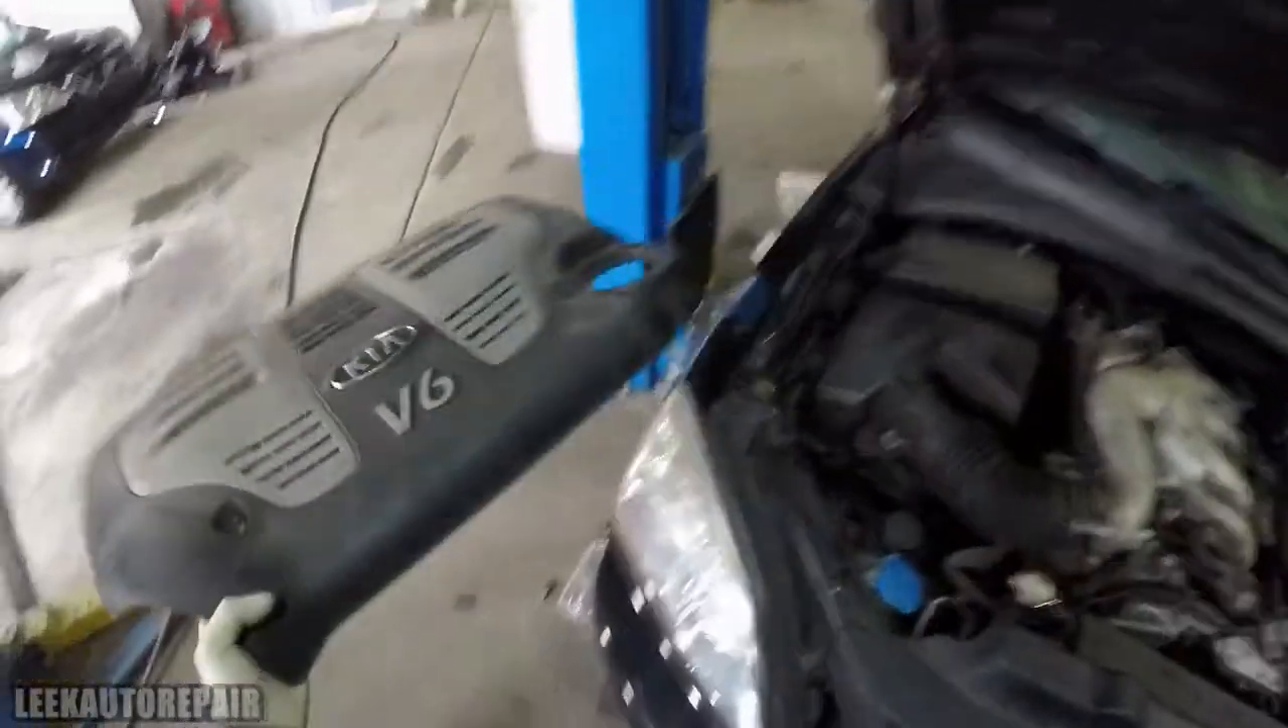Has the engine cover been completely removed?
Yes.